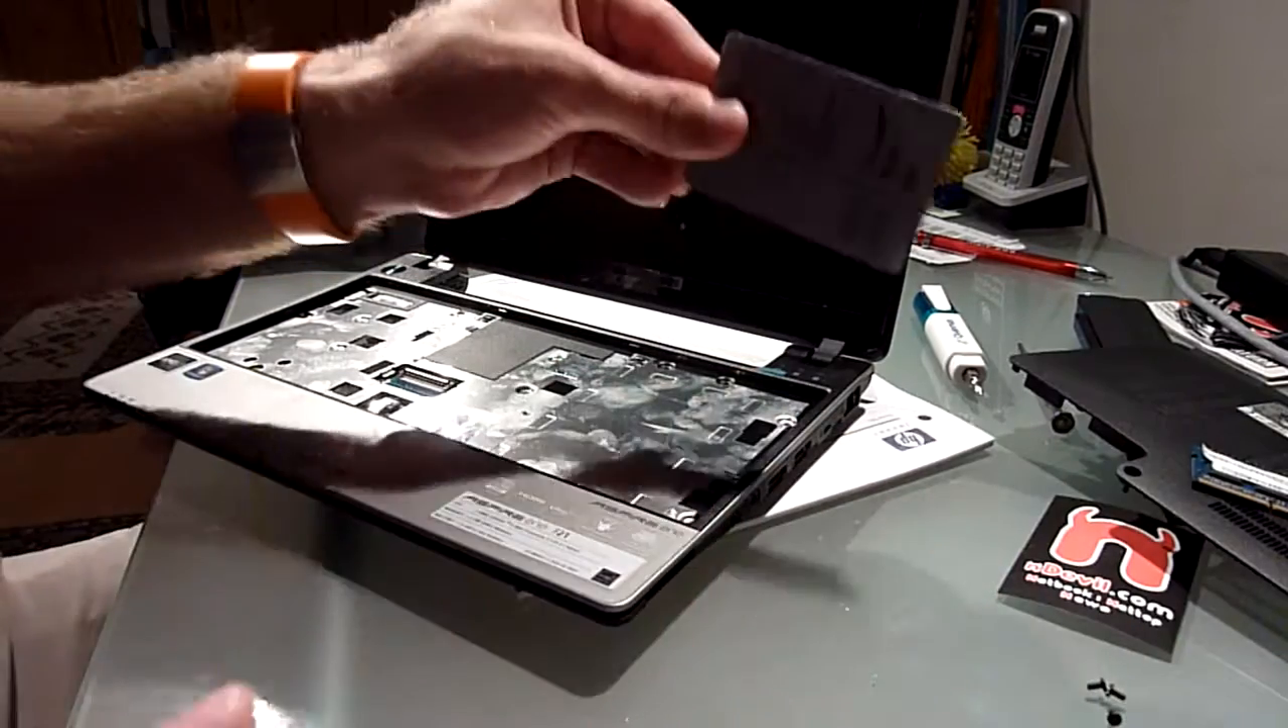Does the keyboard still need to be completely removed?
No.